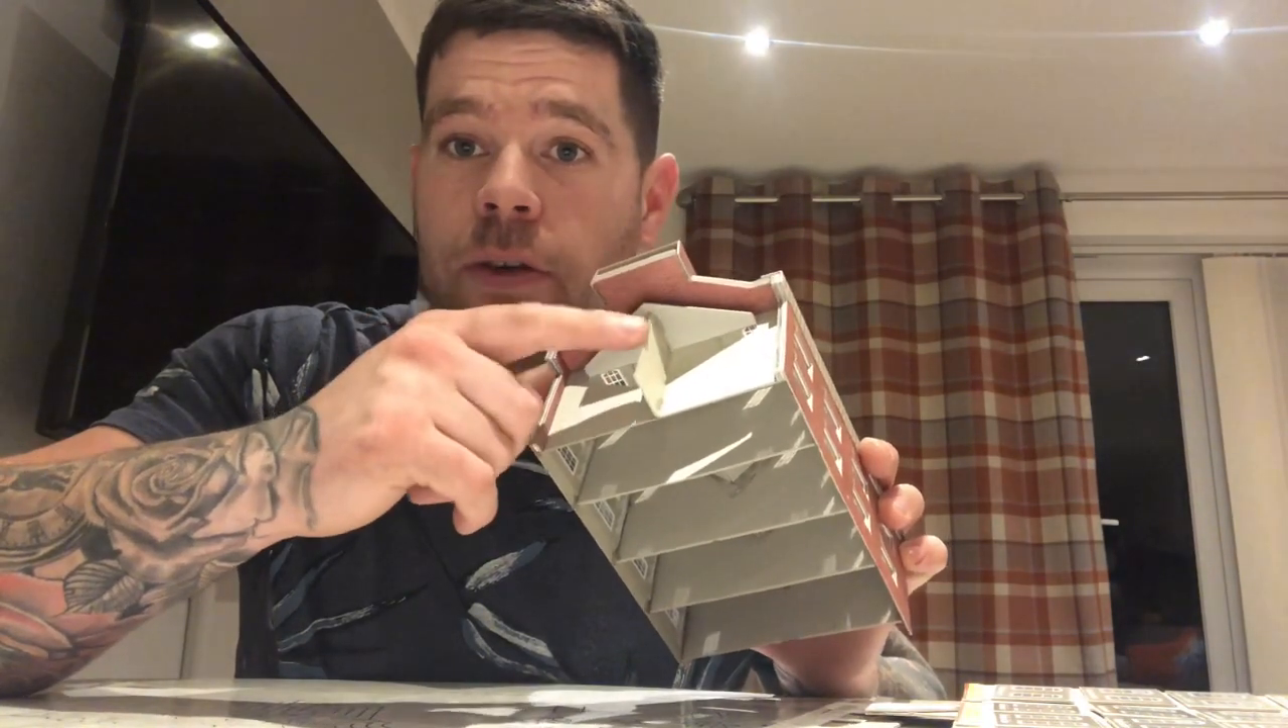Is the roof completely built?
No.